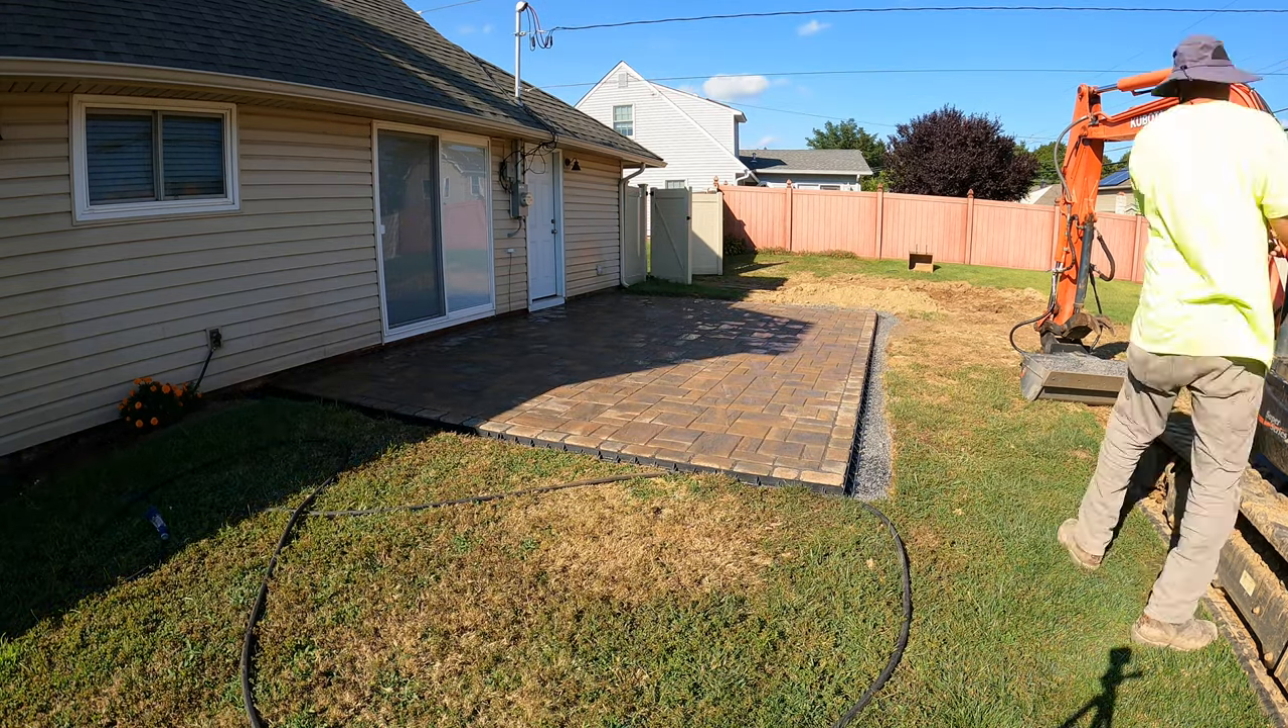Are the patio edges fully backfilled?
No.